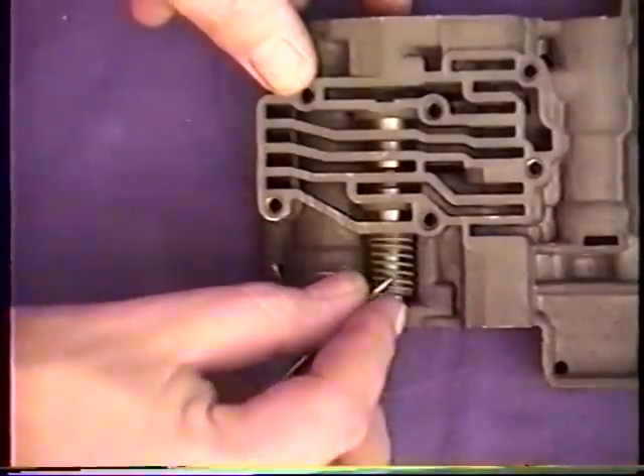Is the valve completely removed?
No.